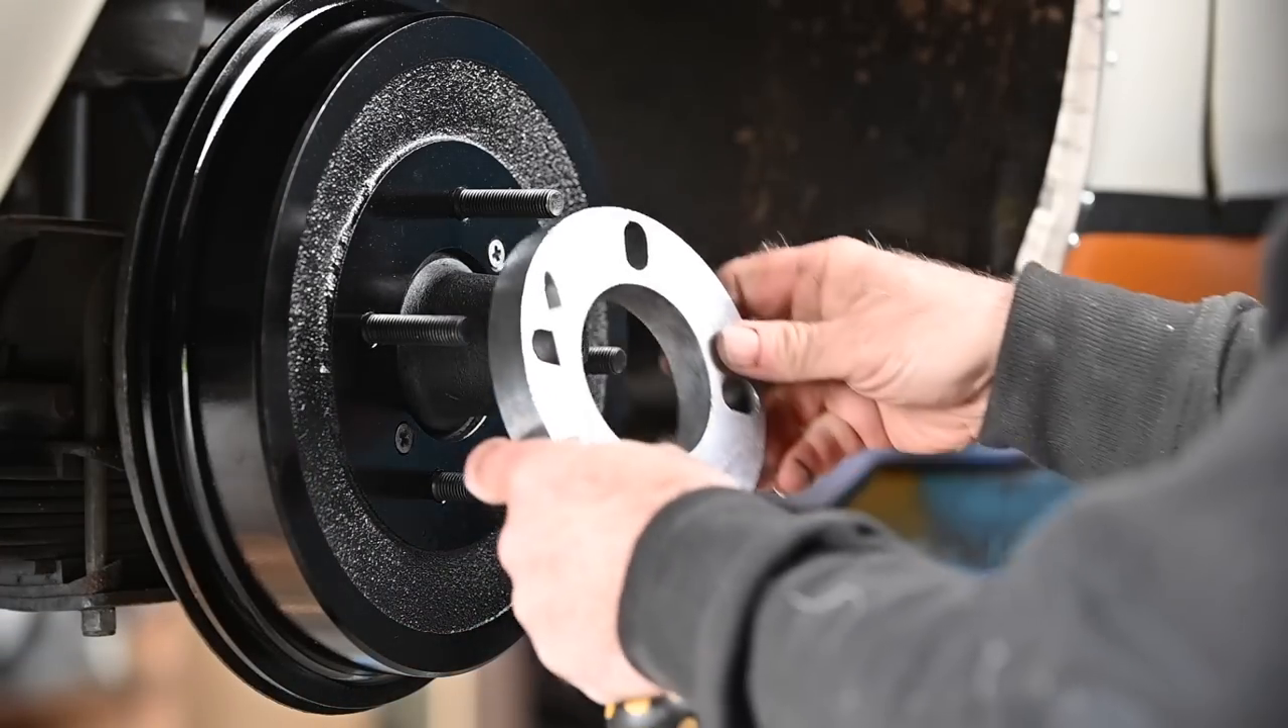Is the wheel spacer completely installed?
No.